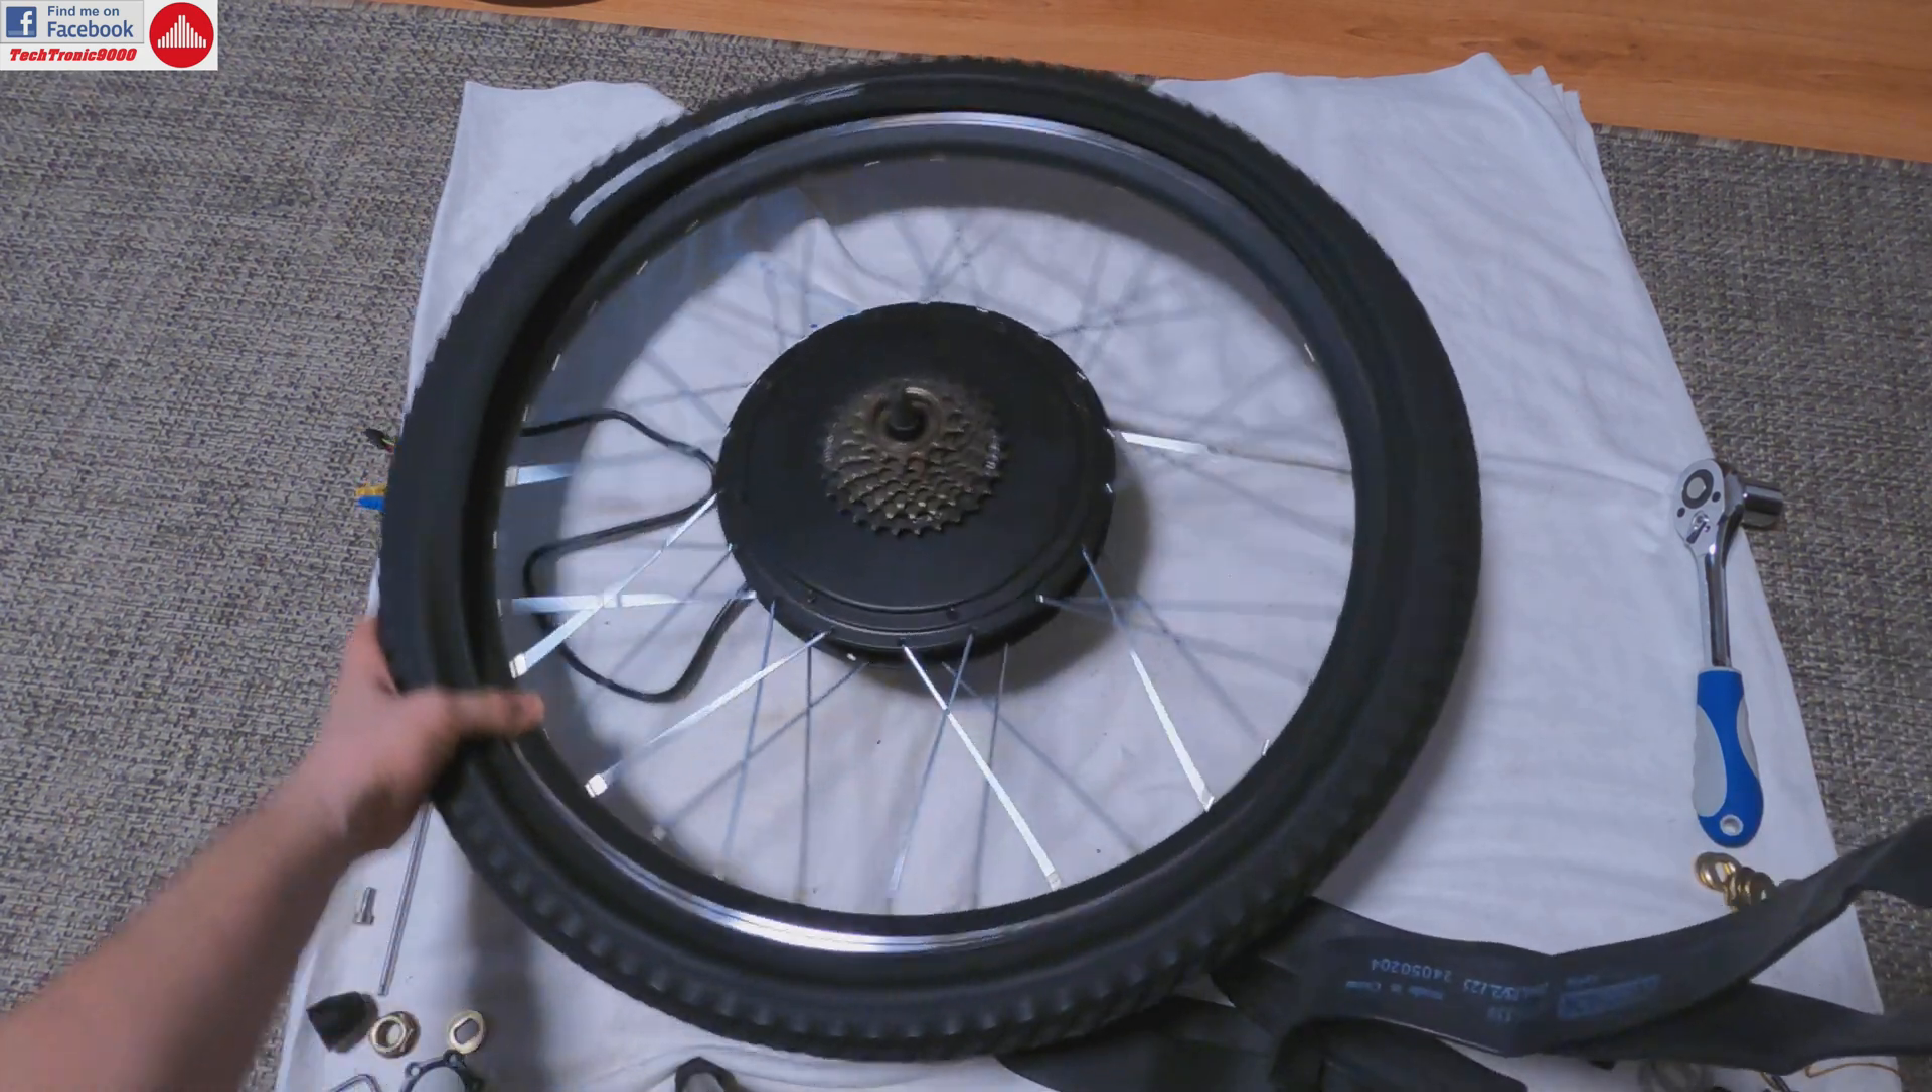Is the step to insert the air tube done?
No.